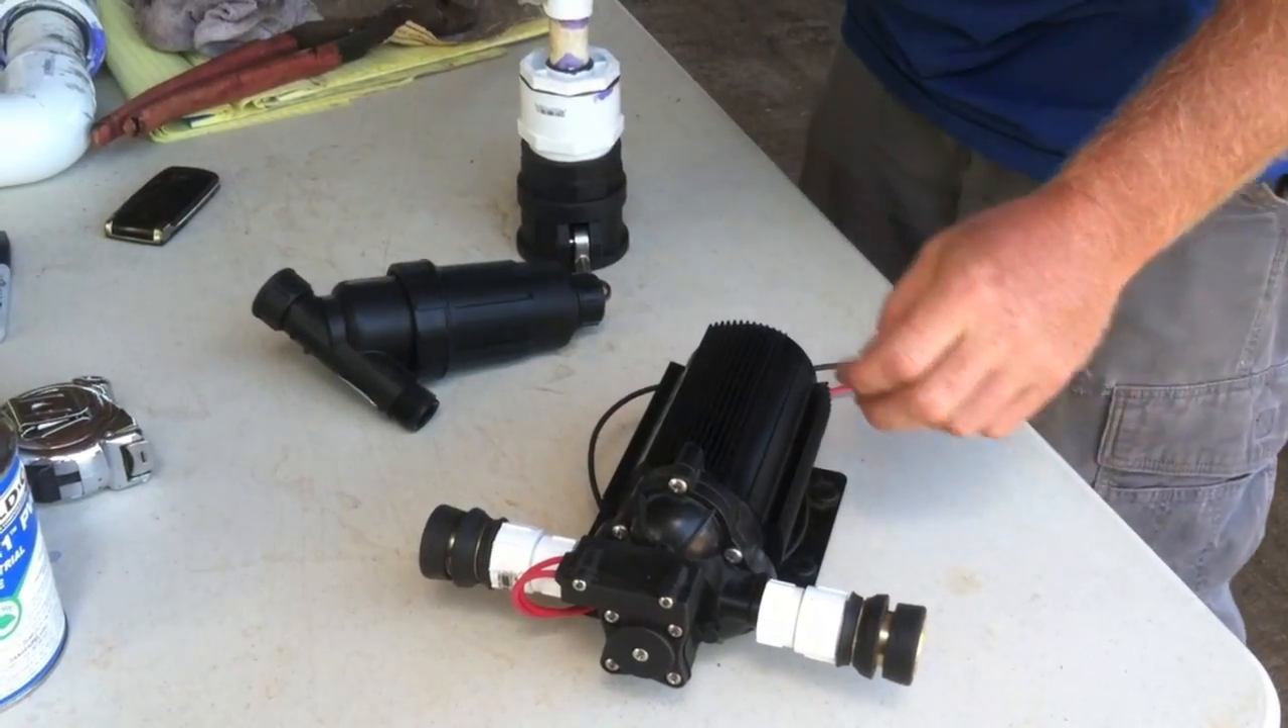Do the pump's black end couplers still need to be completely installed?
No.